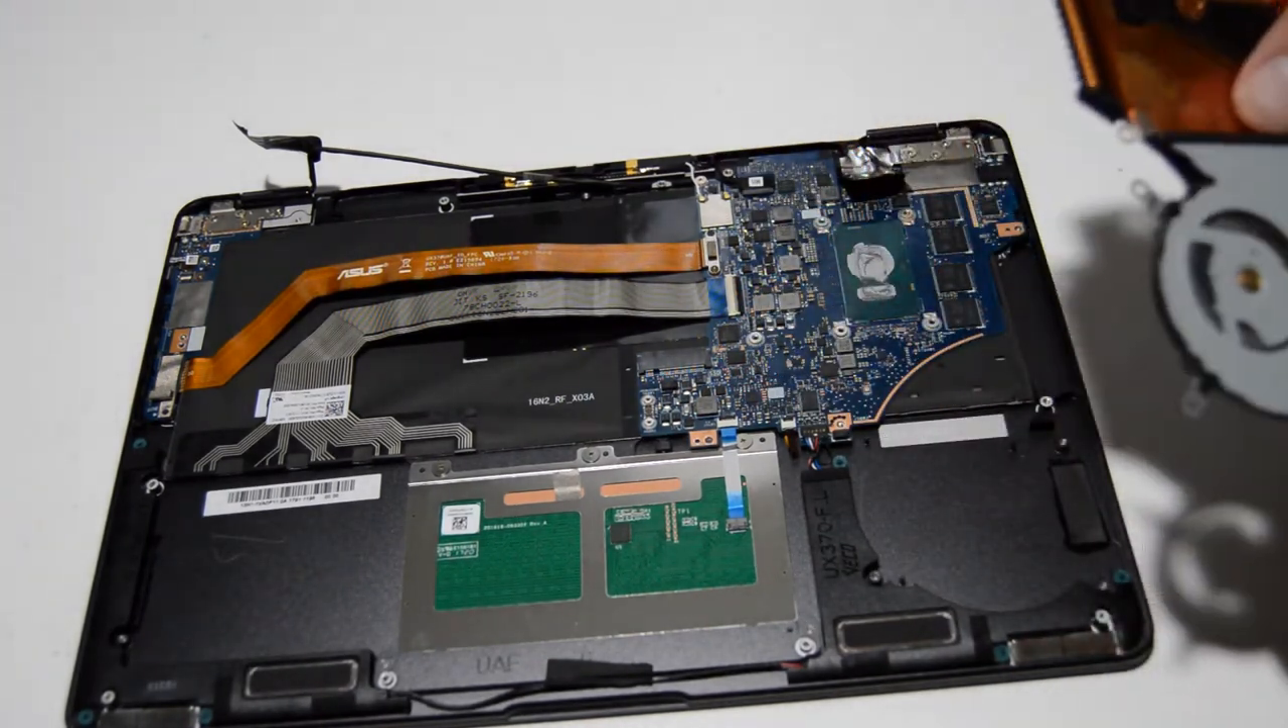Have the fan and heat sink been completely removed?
Yes.